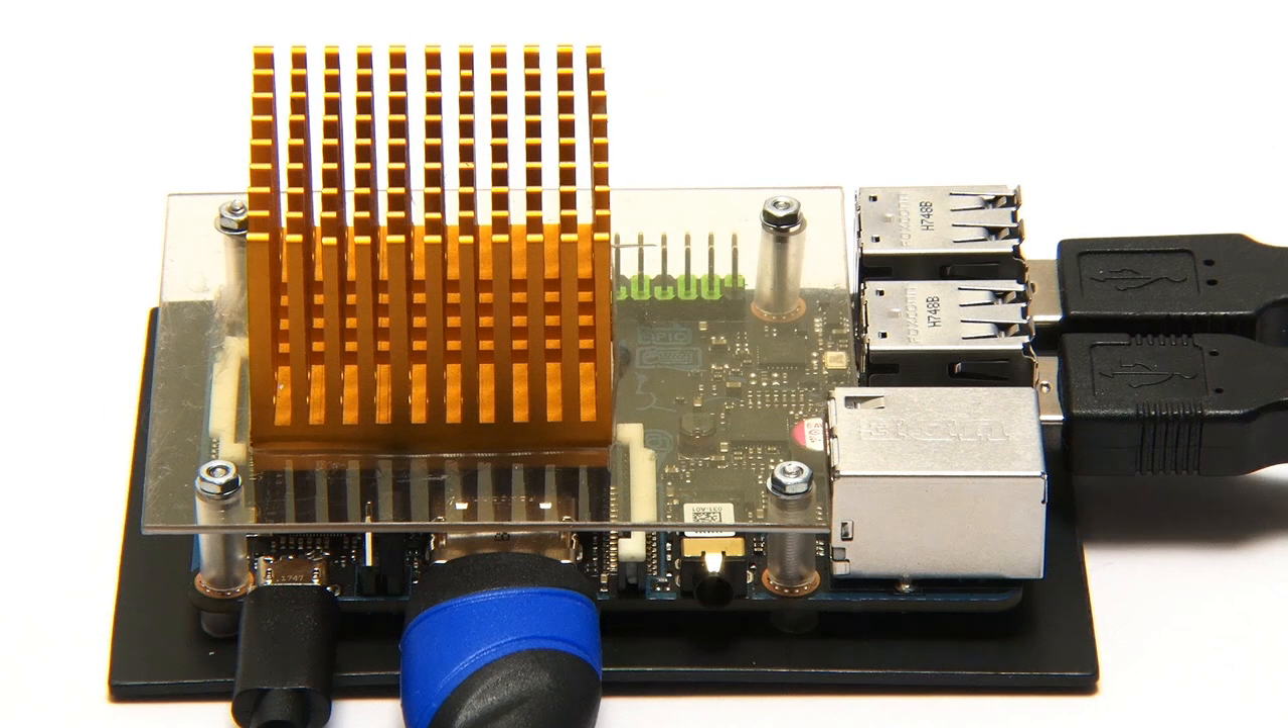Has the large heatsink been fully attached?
Yes.